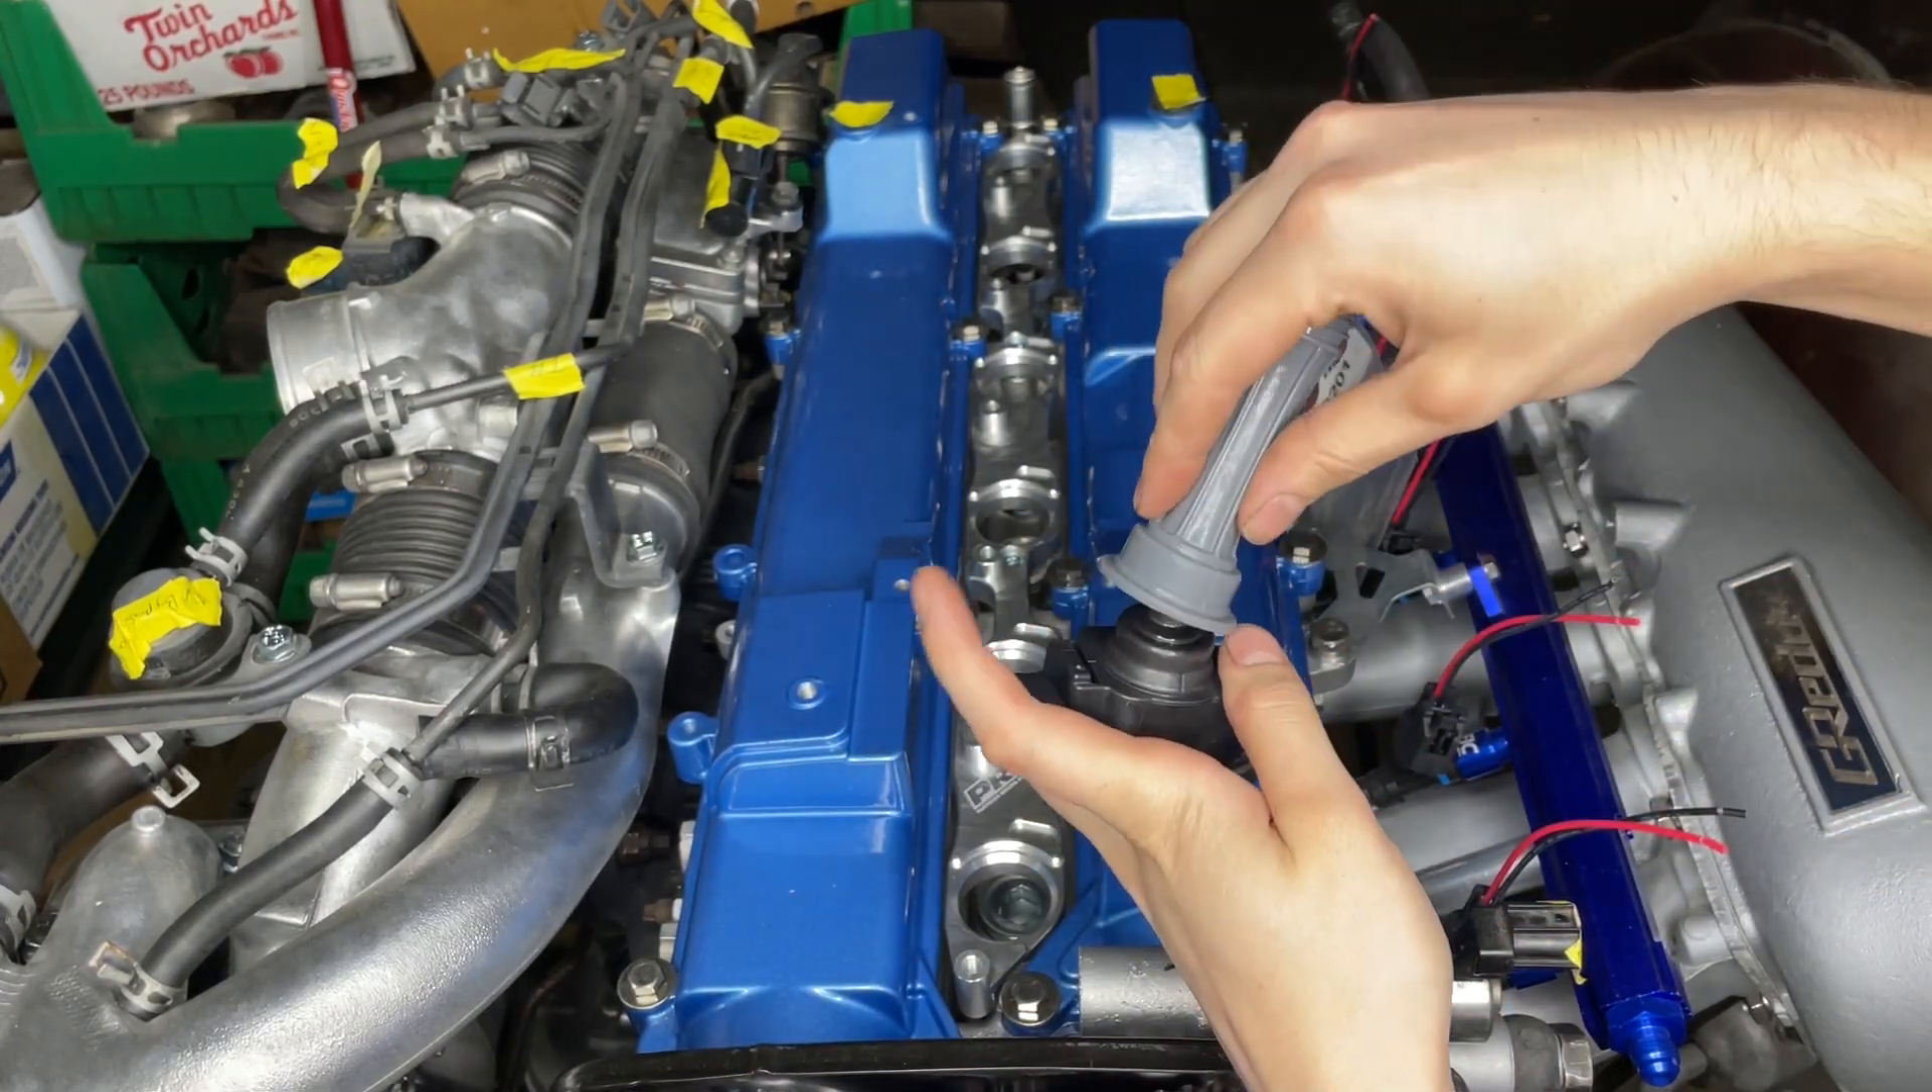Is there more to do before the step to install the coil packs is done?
Yes.